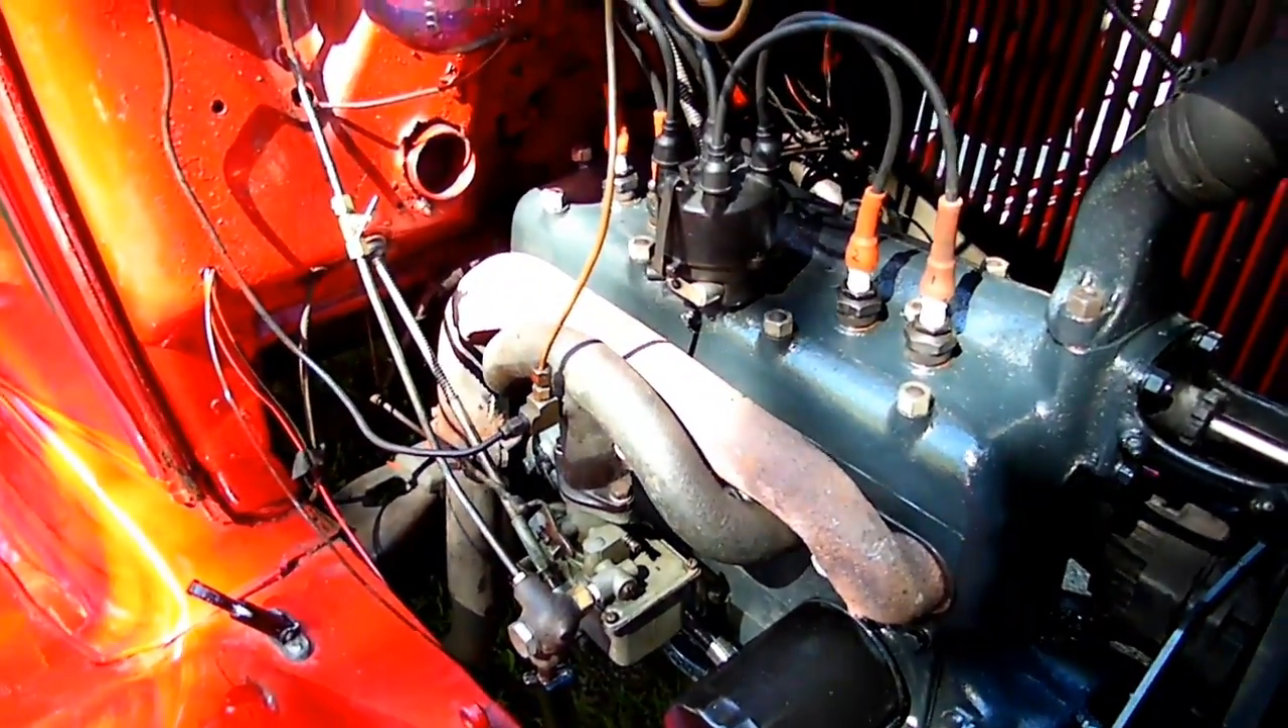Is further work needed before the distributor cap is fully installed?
No.